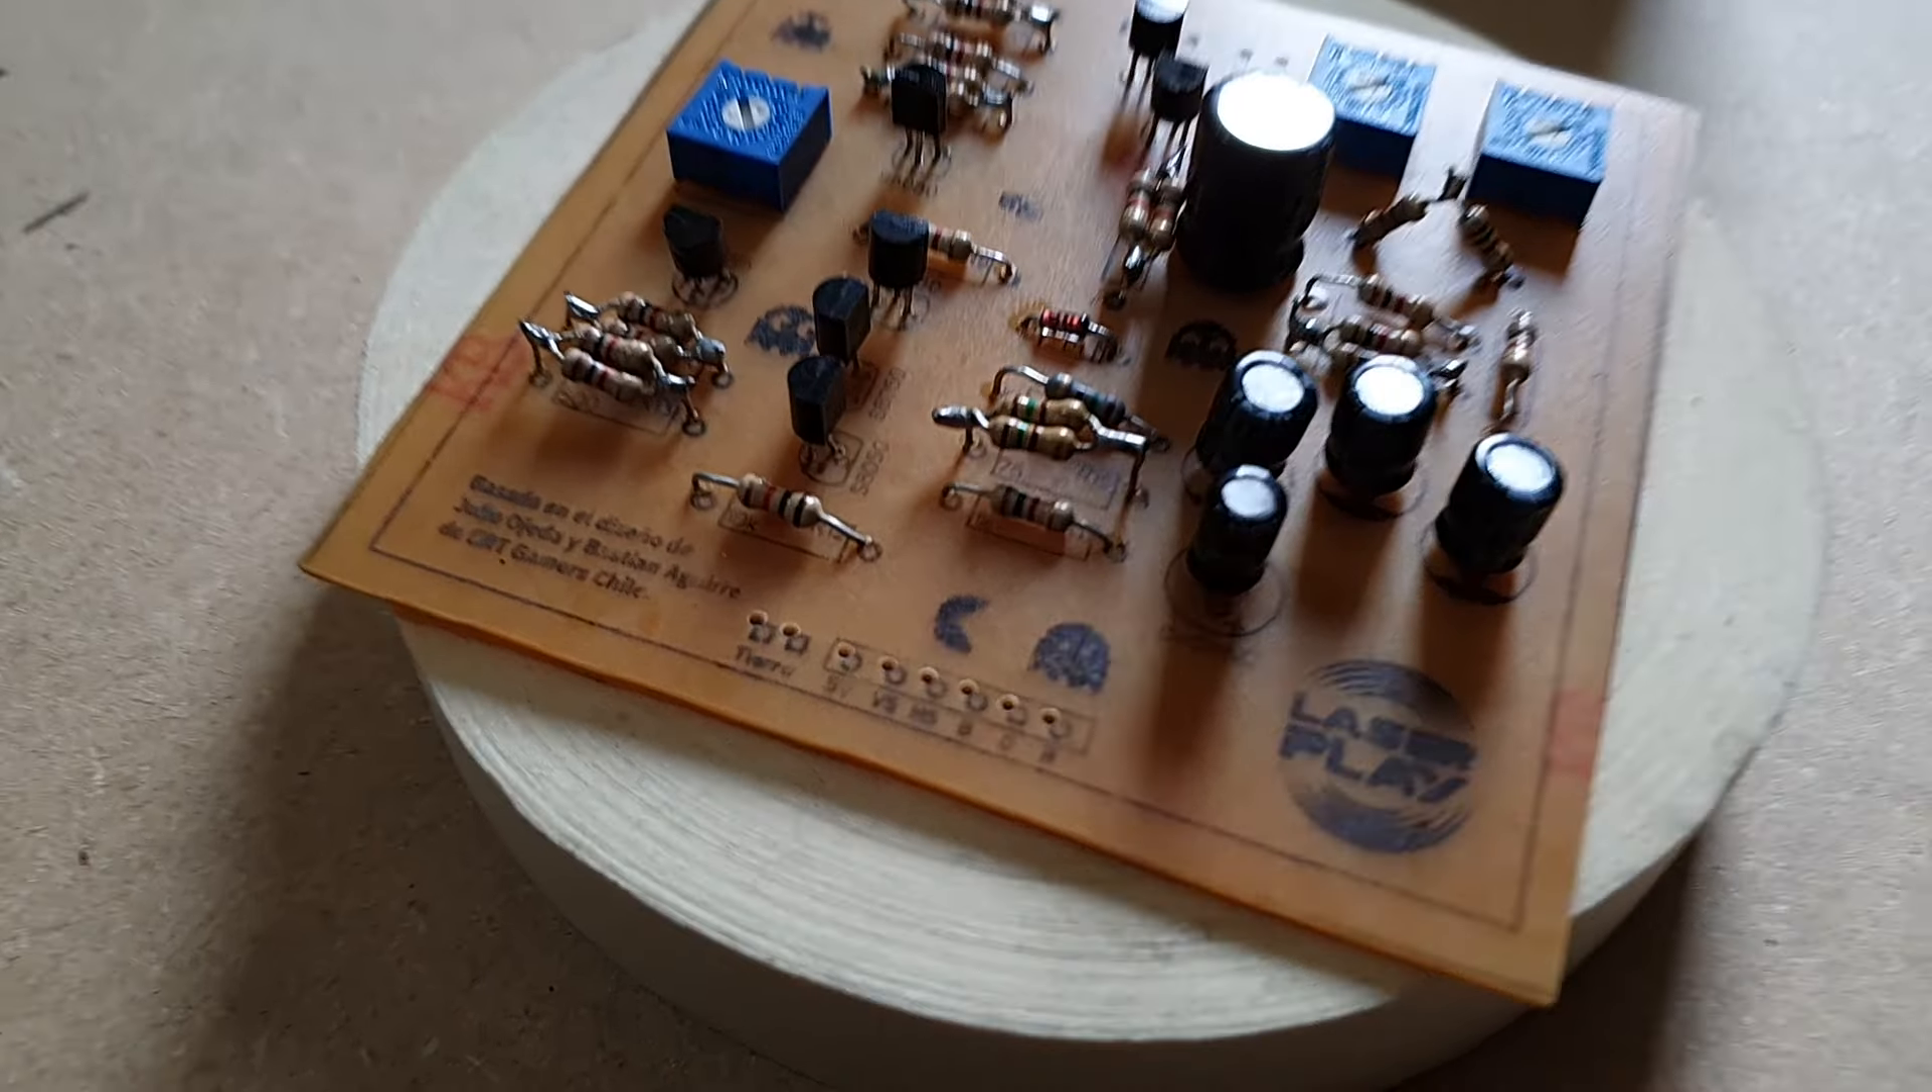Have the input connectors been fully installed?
No.